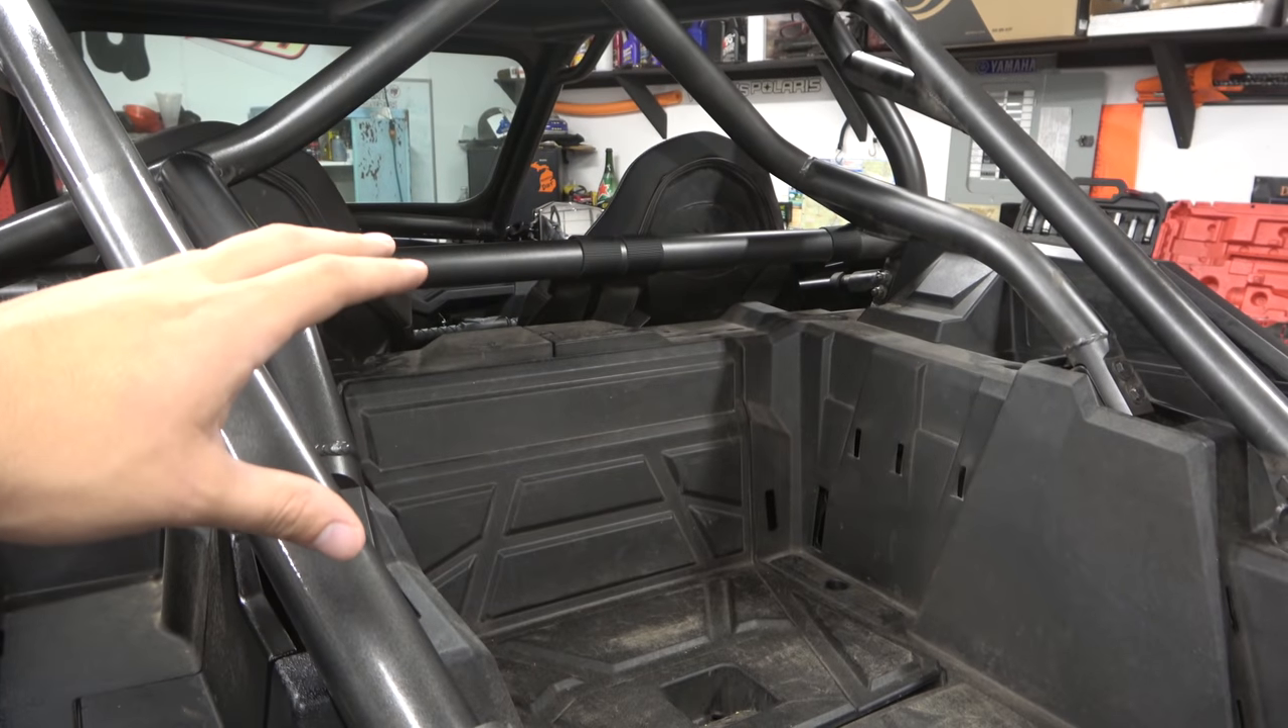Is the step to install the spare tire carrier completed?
No.